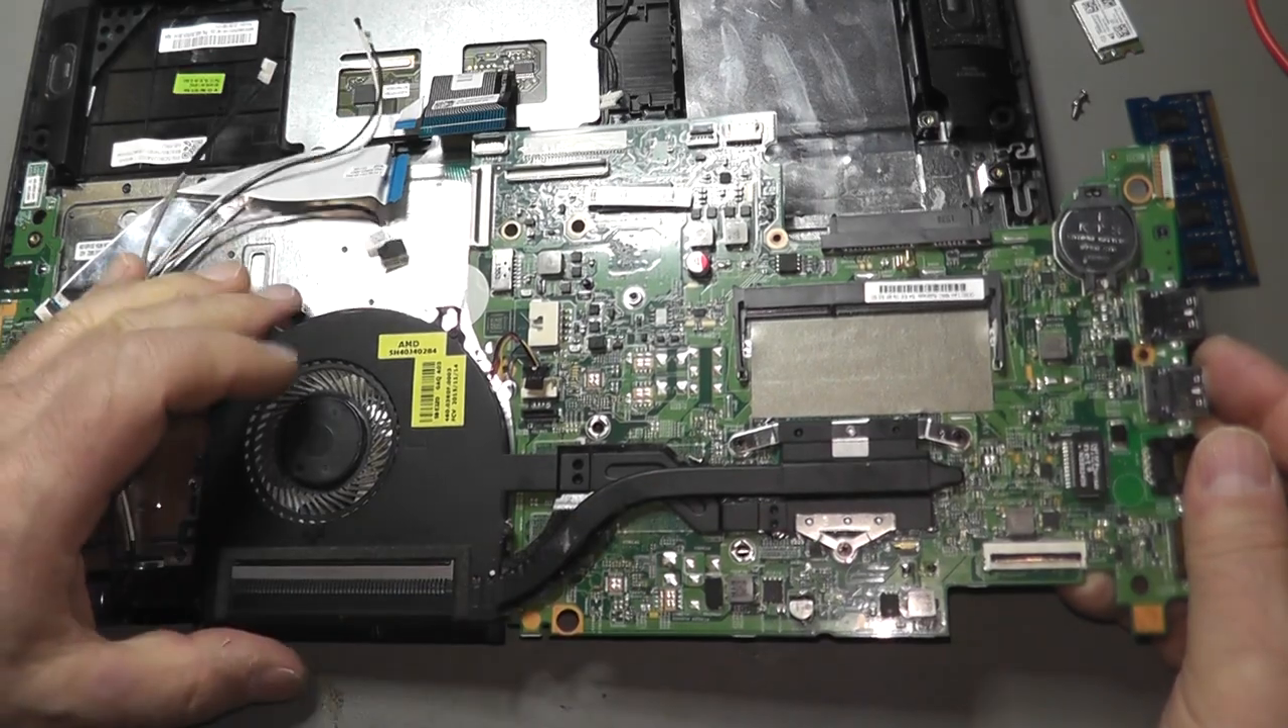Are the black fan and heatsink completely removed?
No.